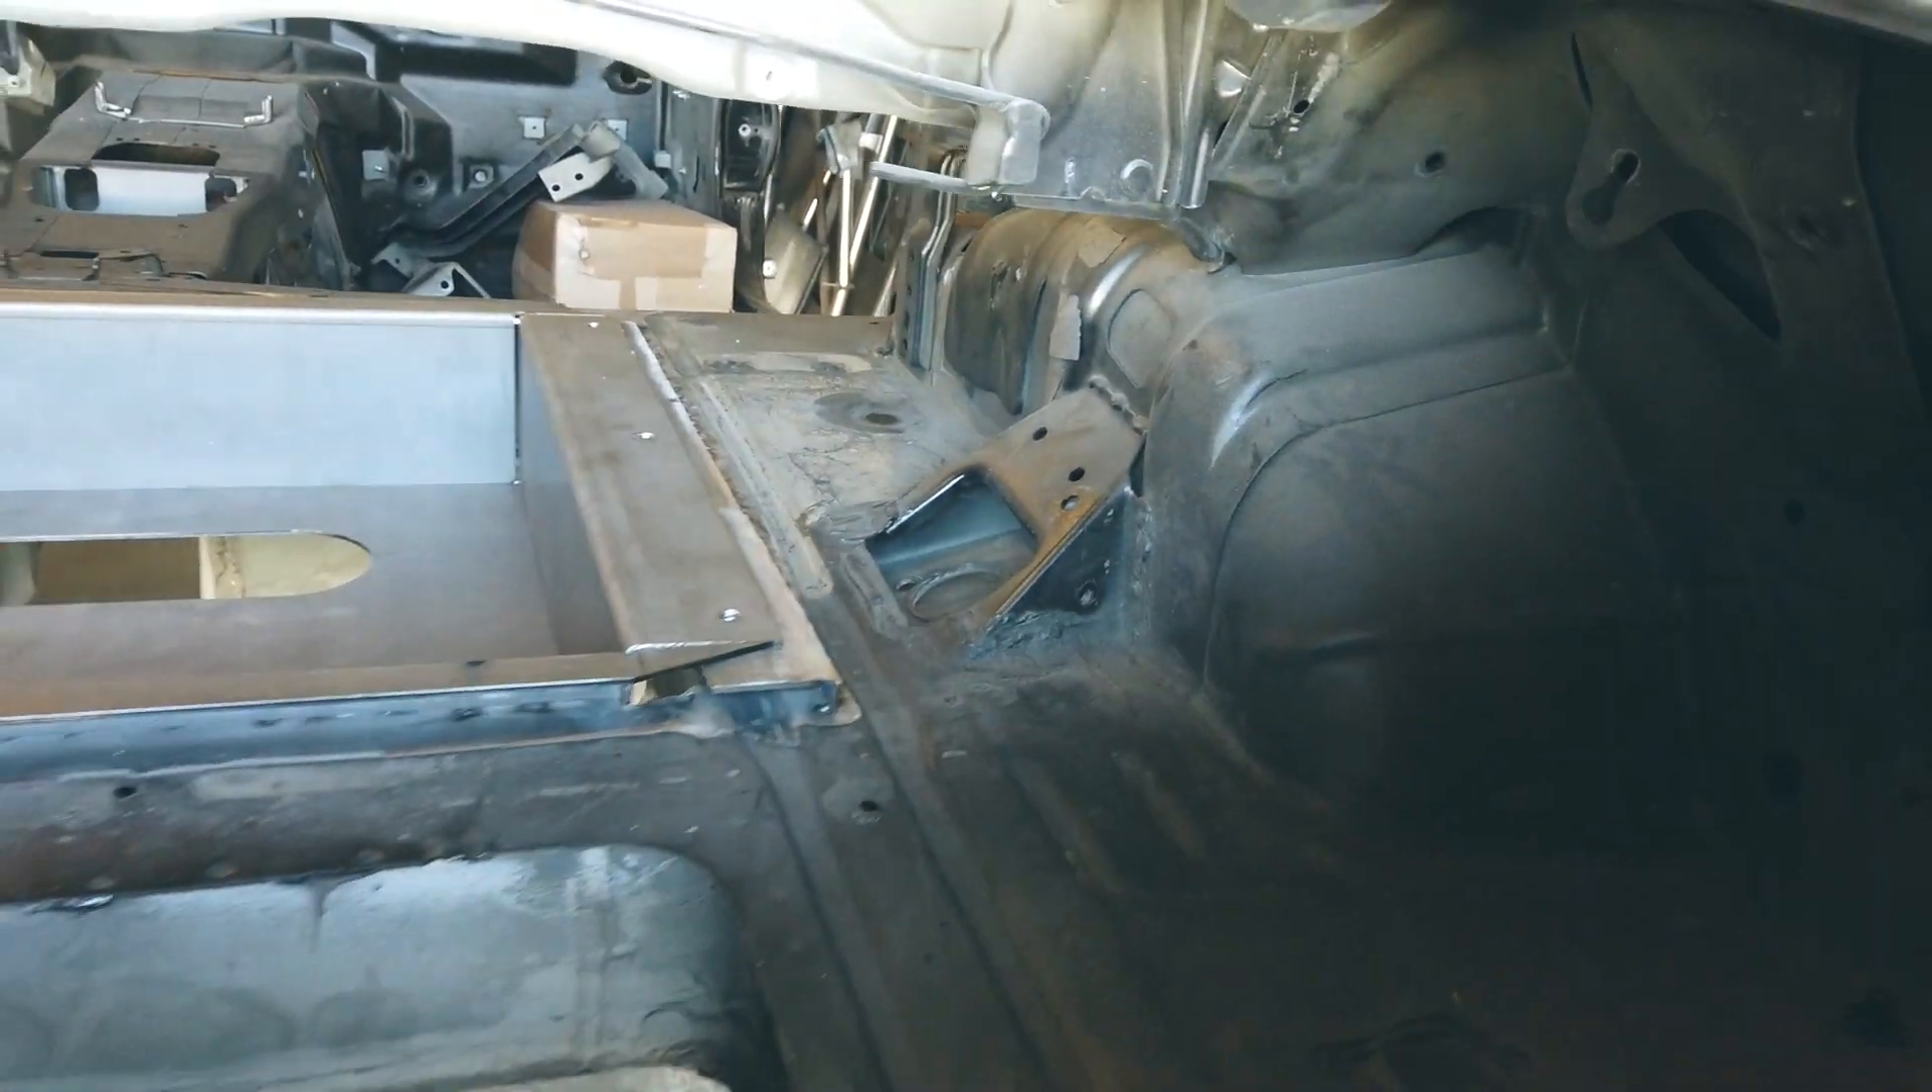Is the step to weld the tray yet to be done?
Yes.